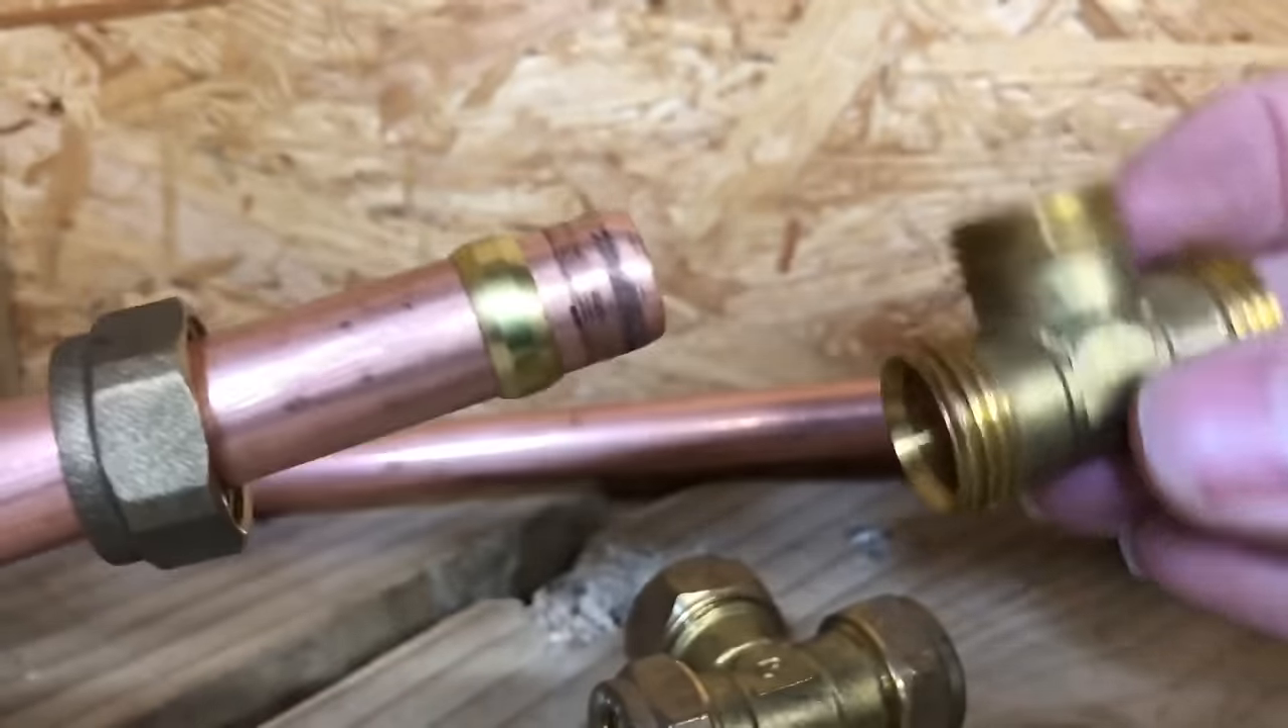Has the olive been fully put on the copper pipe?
Yes.